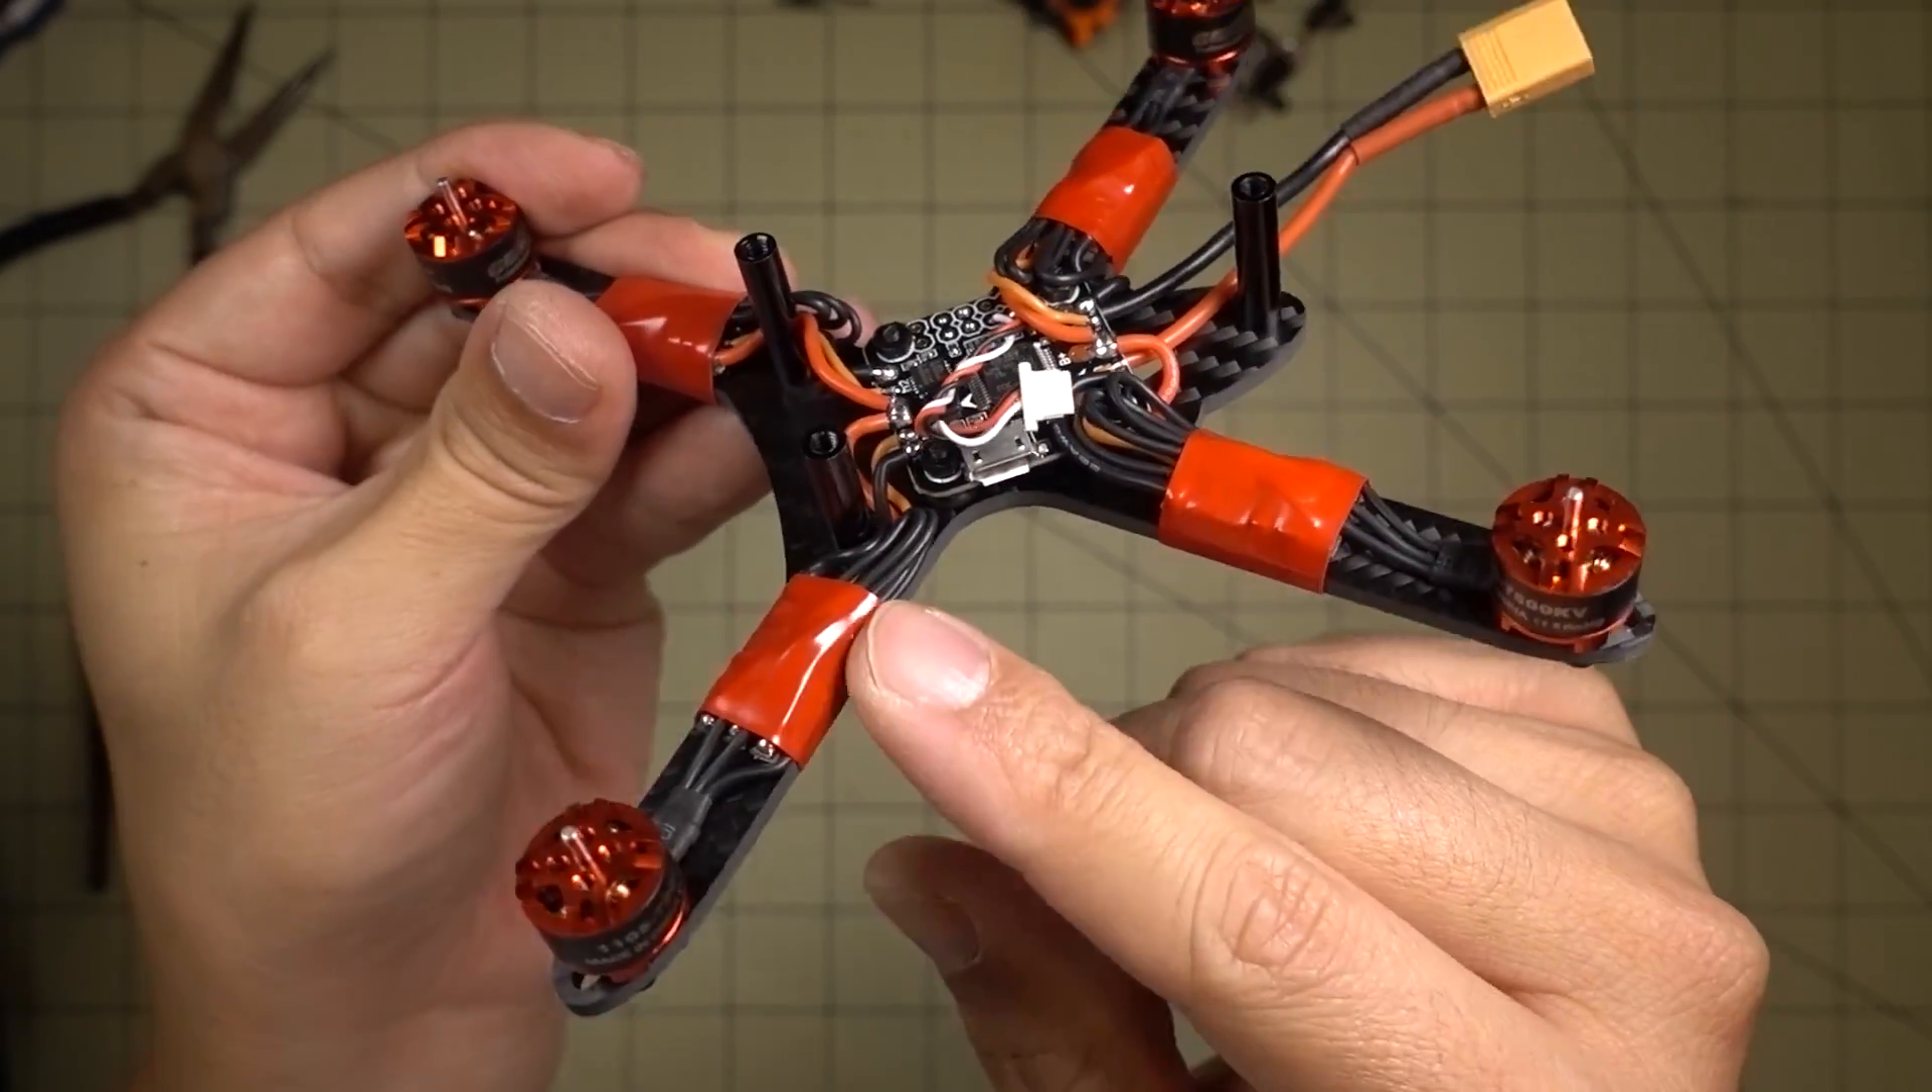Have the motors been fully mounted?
Yes.